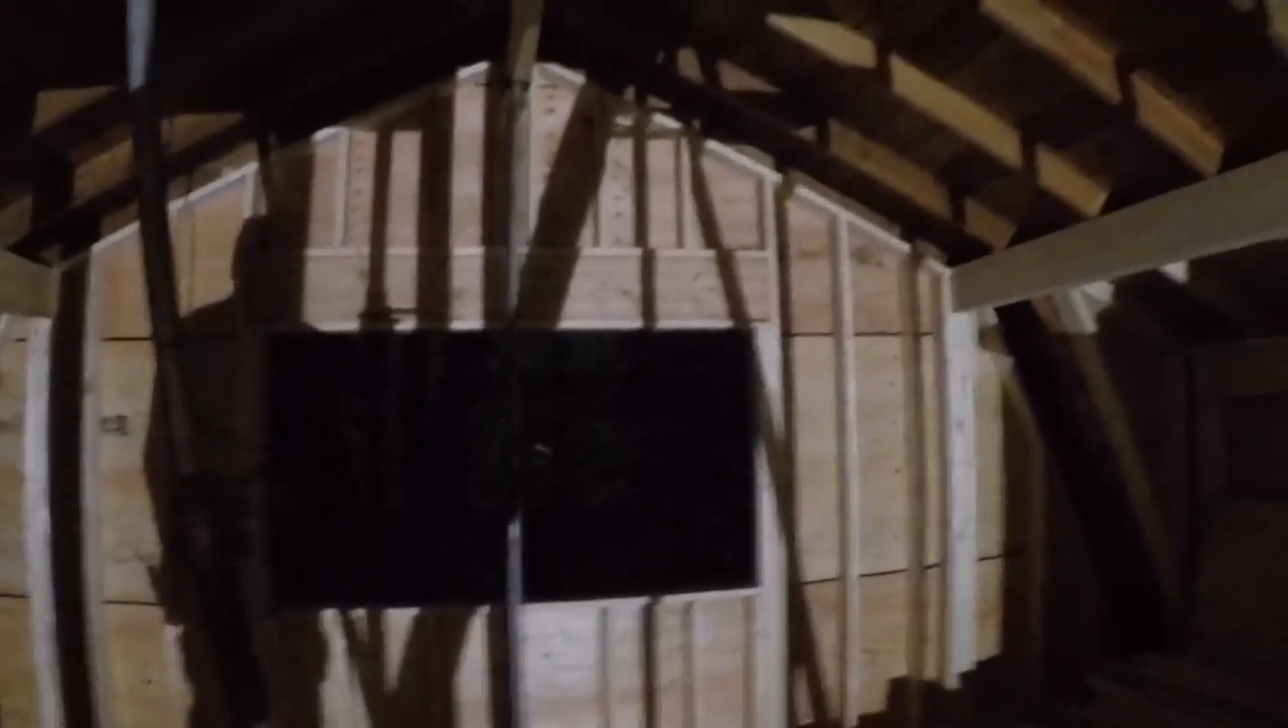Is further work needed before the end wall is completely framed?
No.